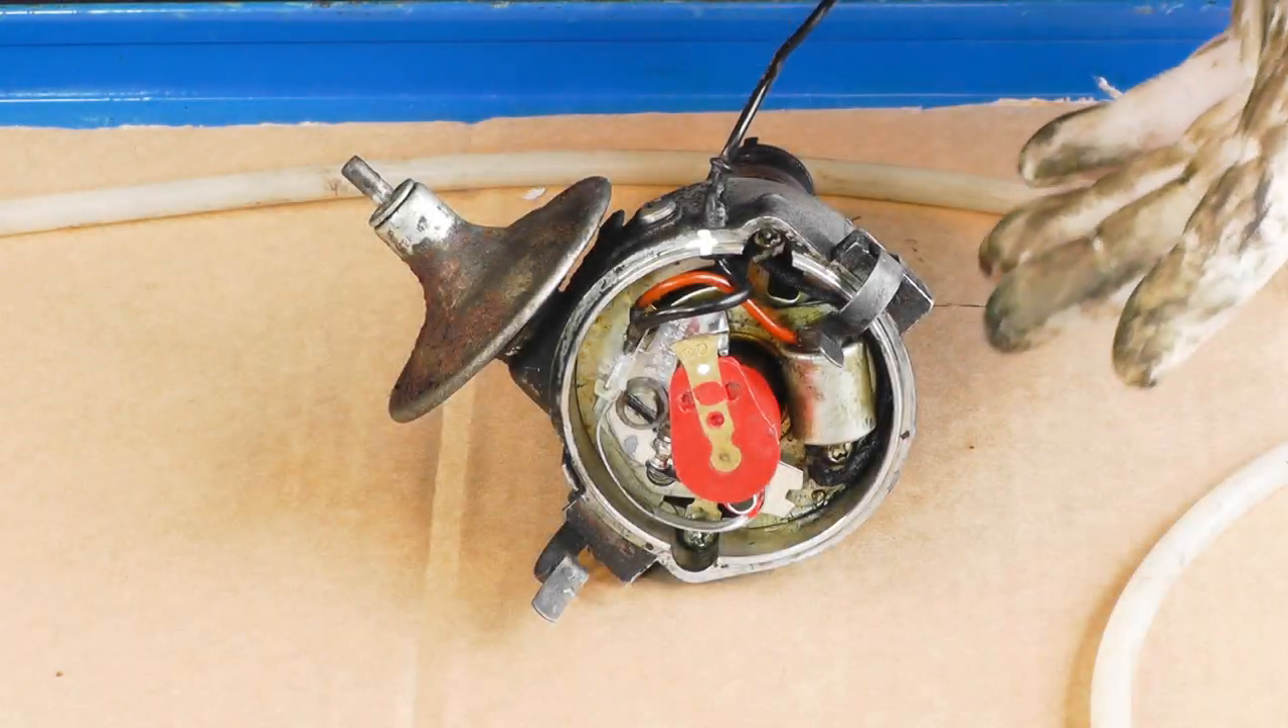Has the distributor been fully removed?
Yes.